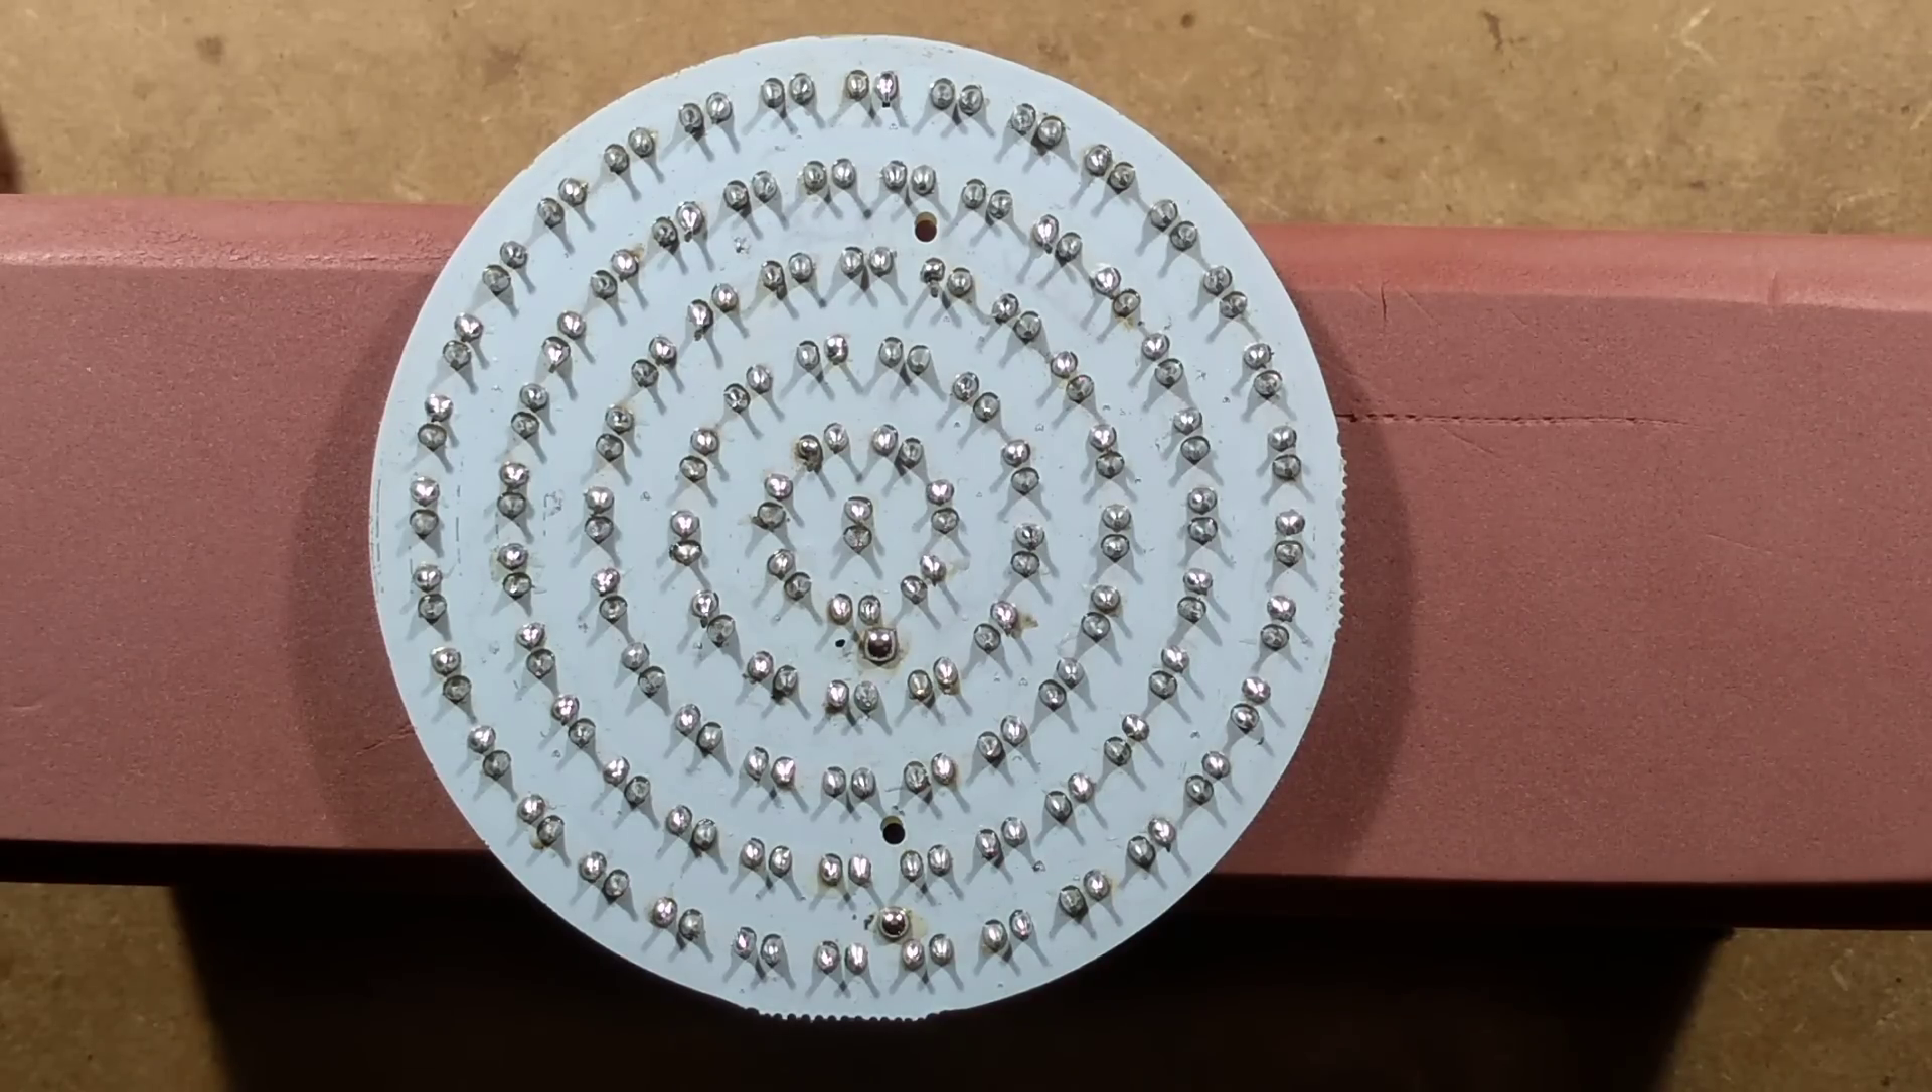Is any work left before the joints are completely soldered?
No.